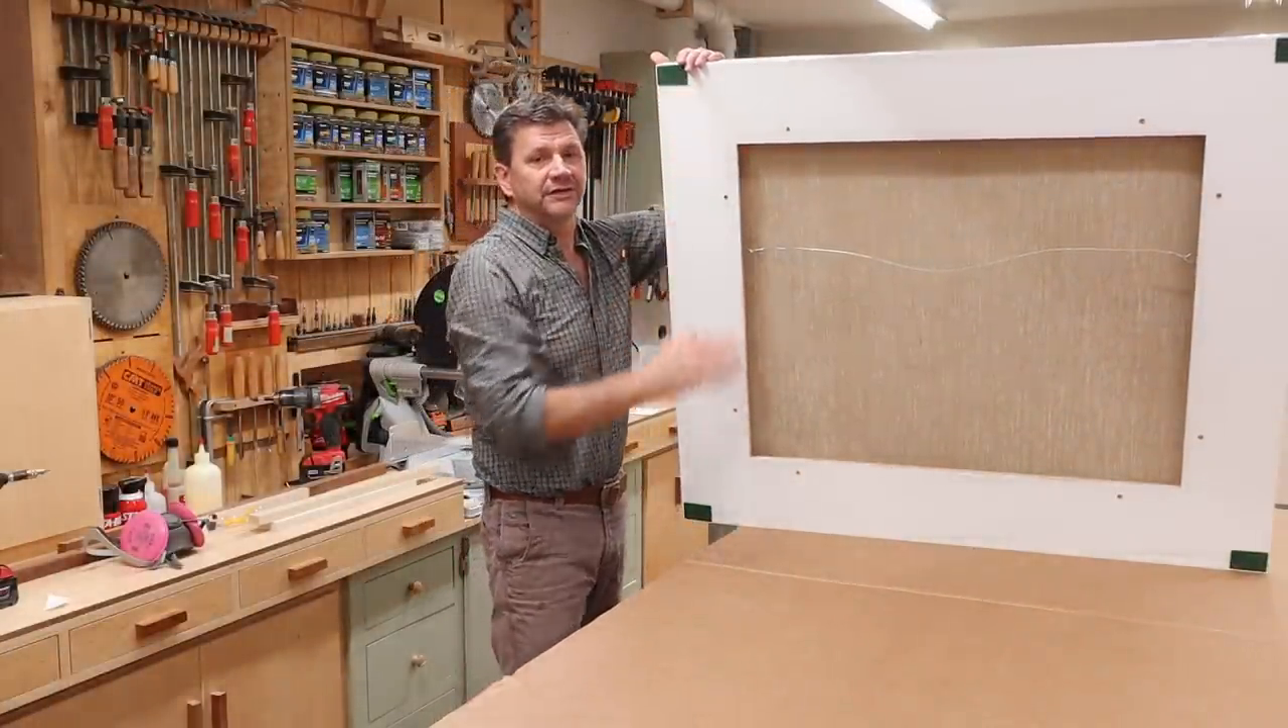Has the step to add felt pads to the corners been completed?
Yes.